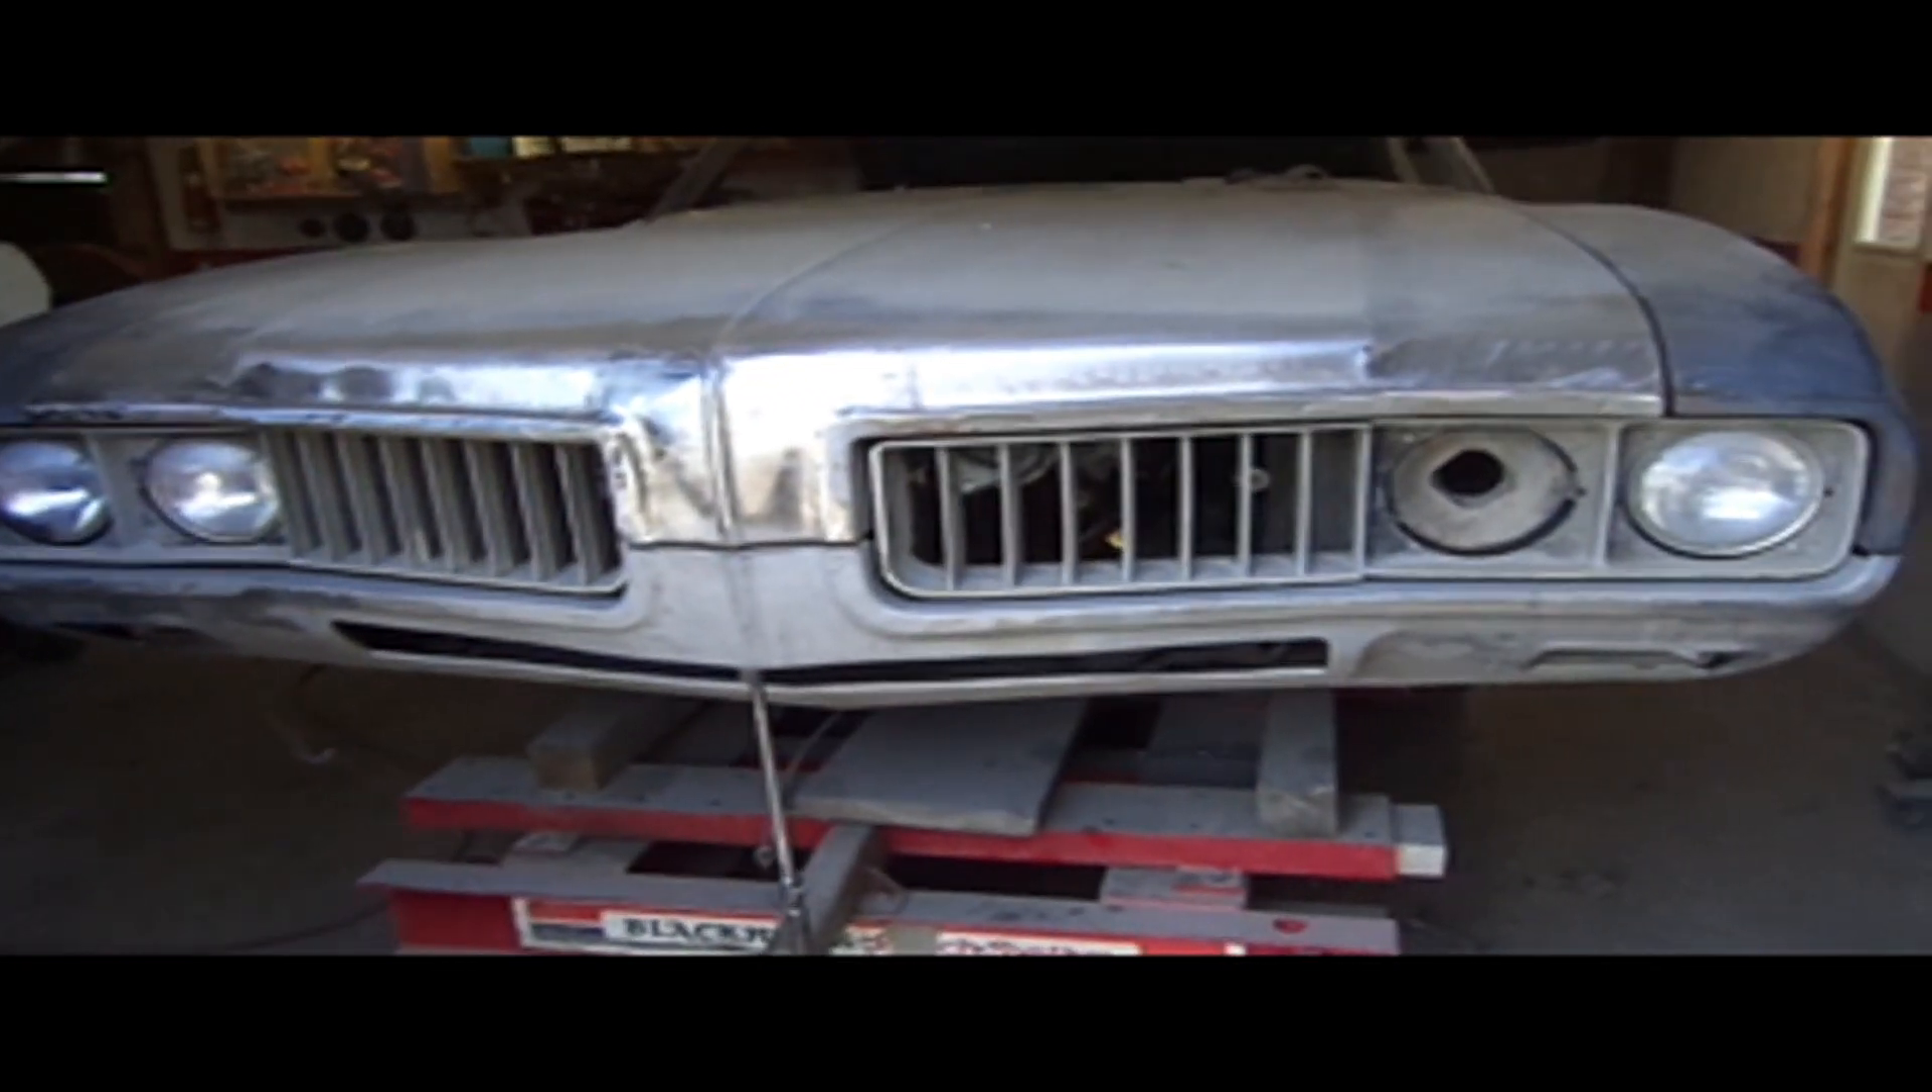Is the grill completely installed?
Yes.